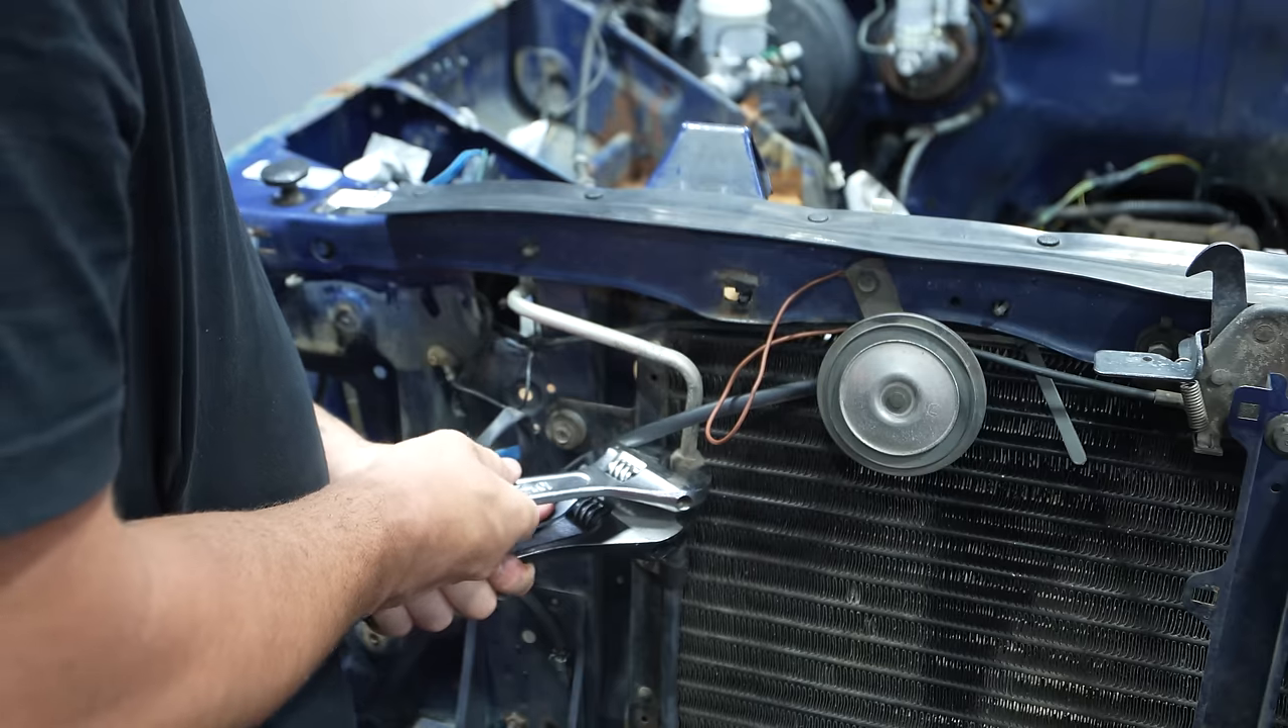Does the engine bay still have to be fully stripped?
Yes.